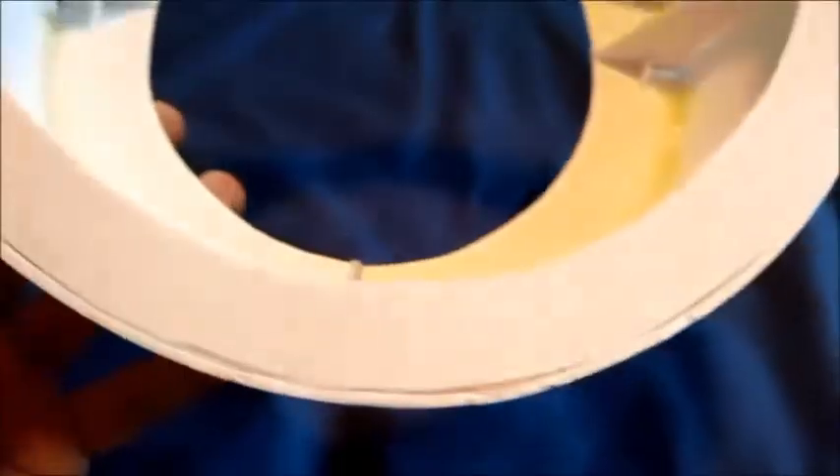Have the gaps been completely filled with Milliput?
No.